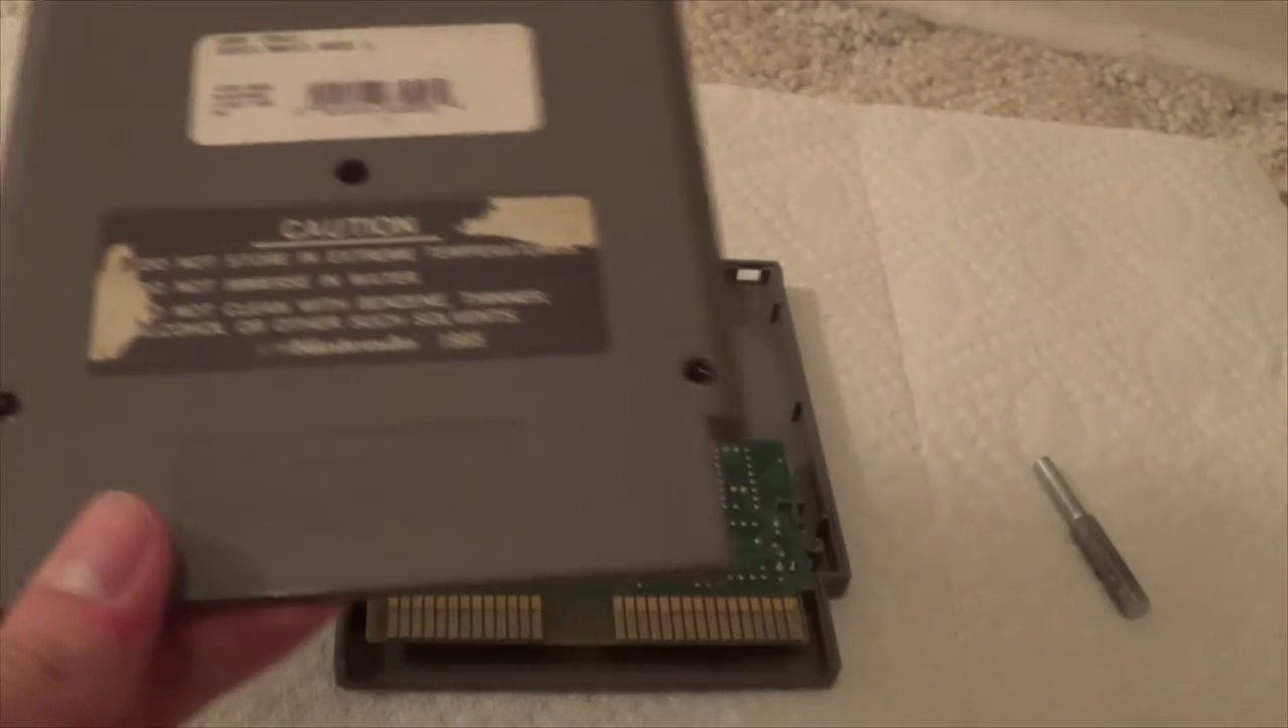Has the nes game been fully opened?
Yes.